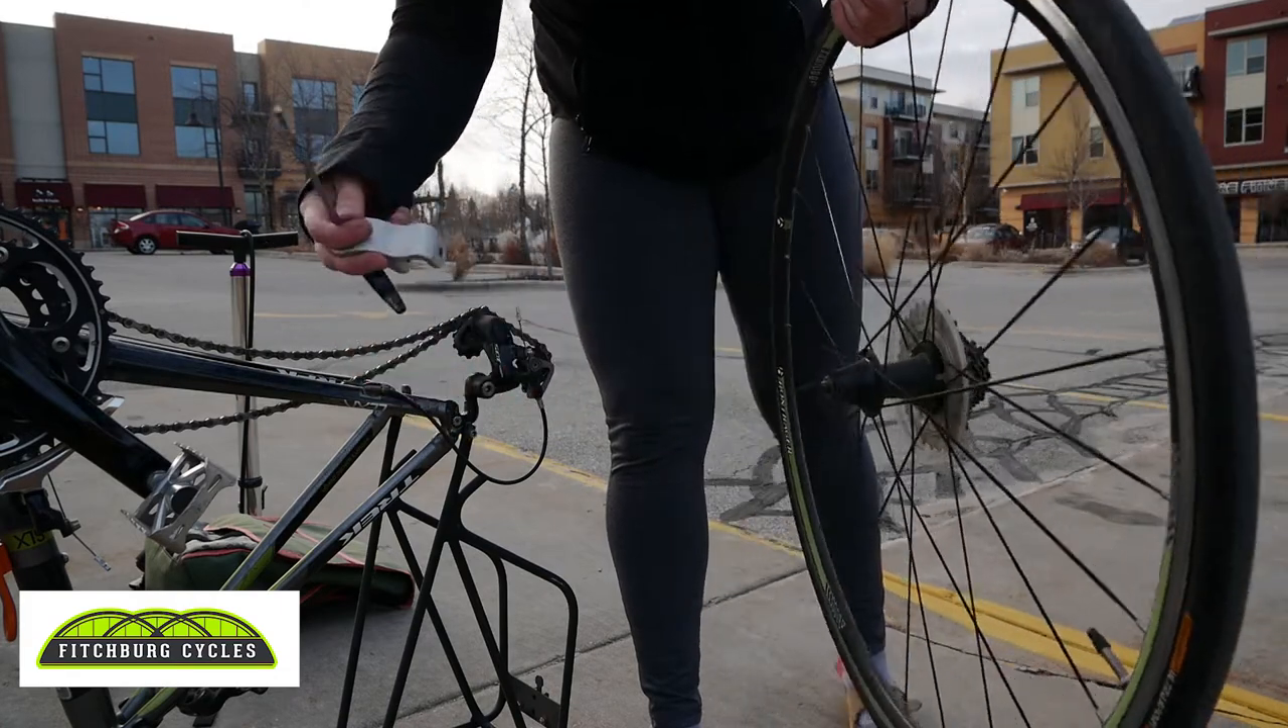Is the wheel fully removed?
Yes.